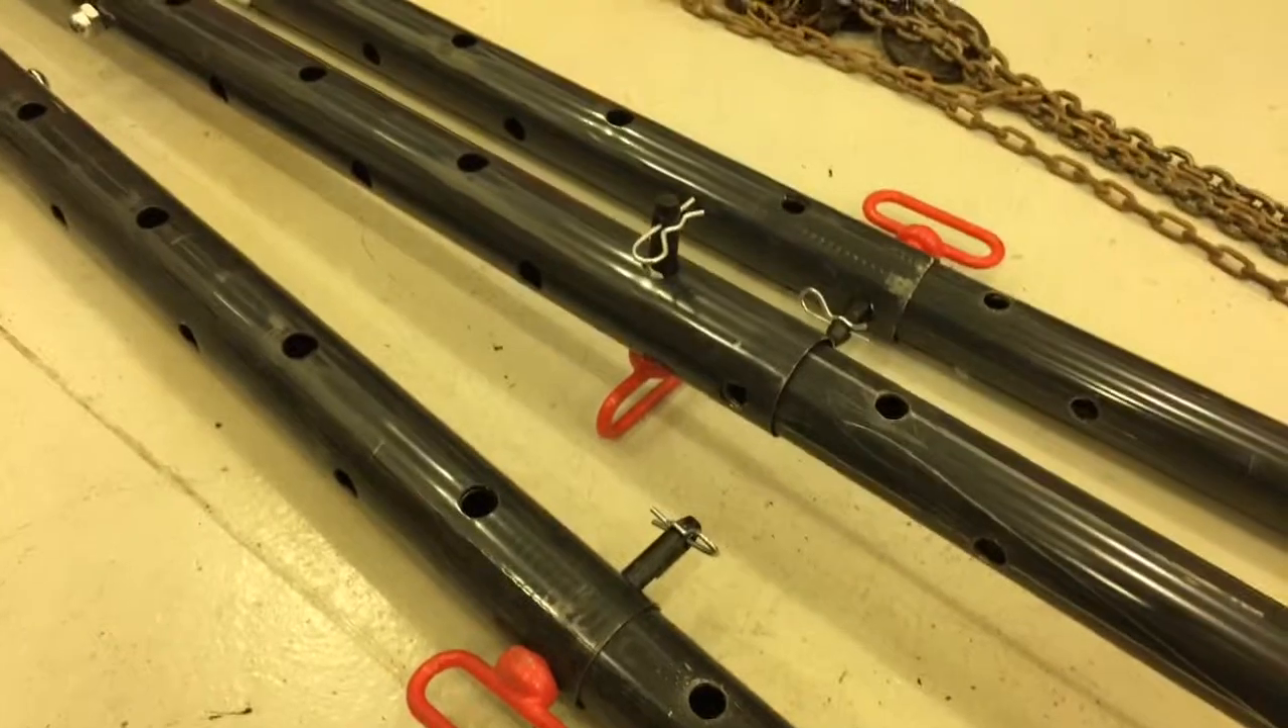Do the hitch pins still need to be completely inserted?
No.